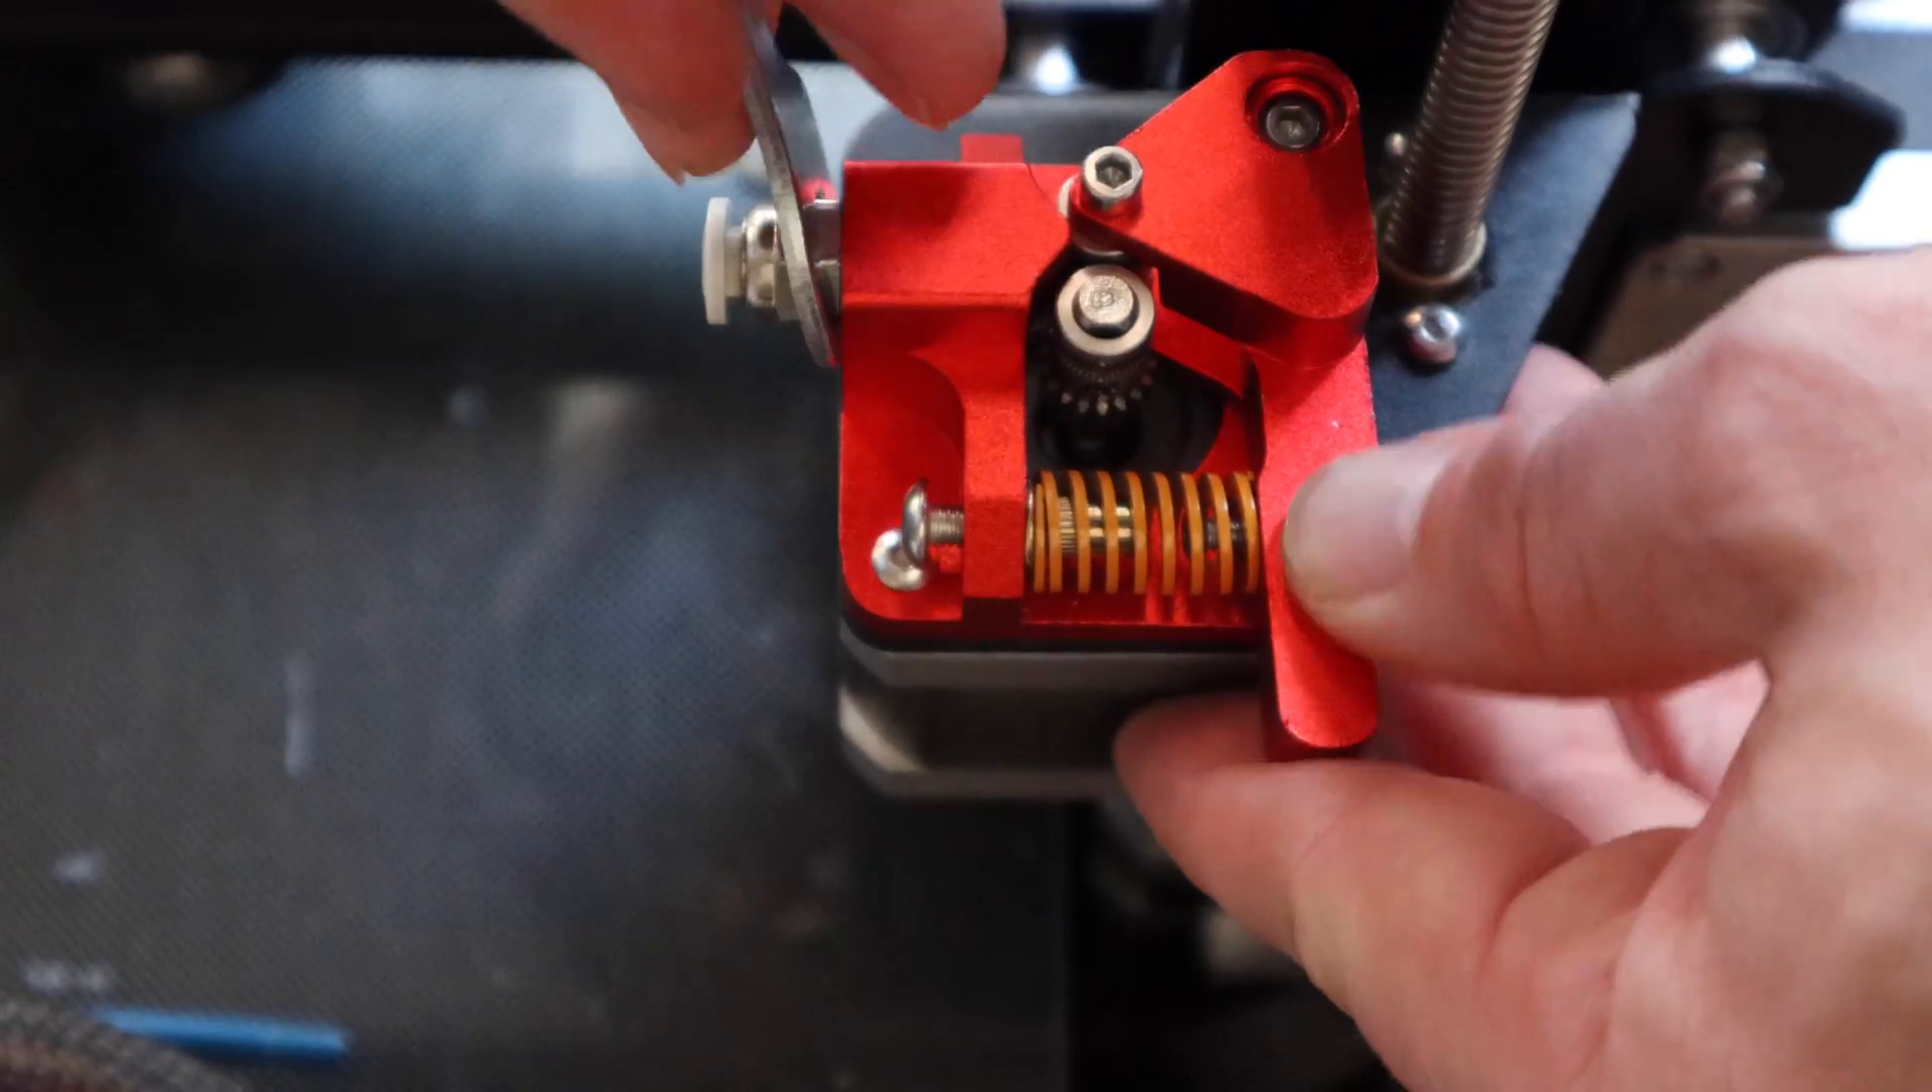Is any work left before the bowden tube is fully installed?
Yes.